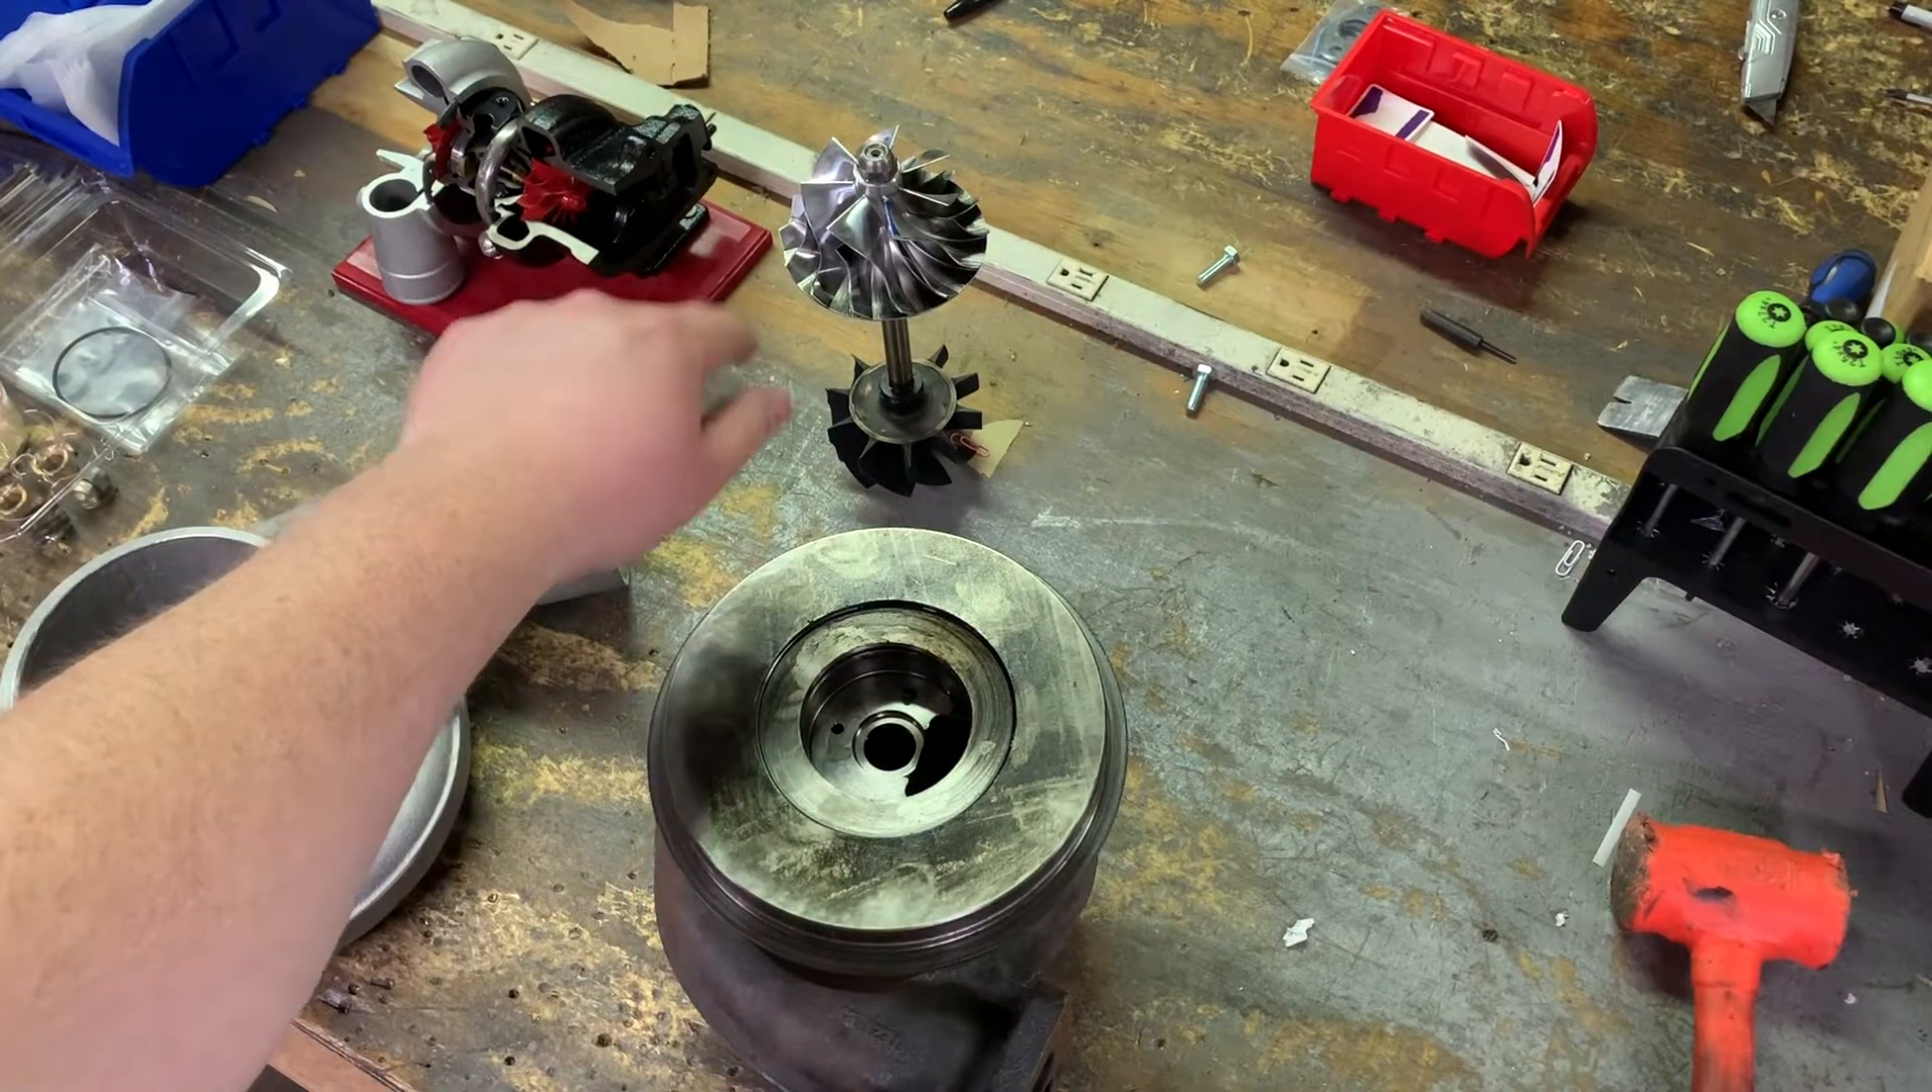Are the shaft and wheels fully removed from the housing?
Yes.